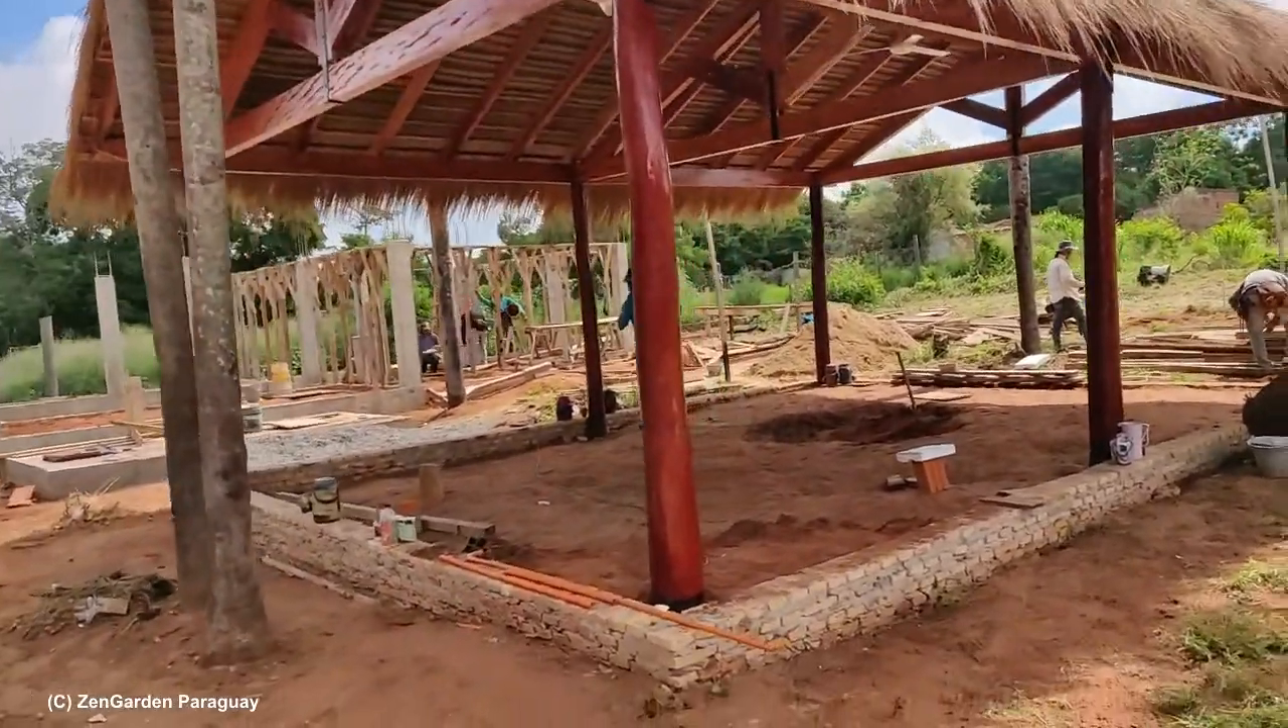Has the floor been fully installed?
No.